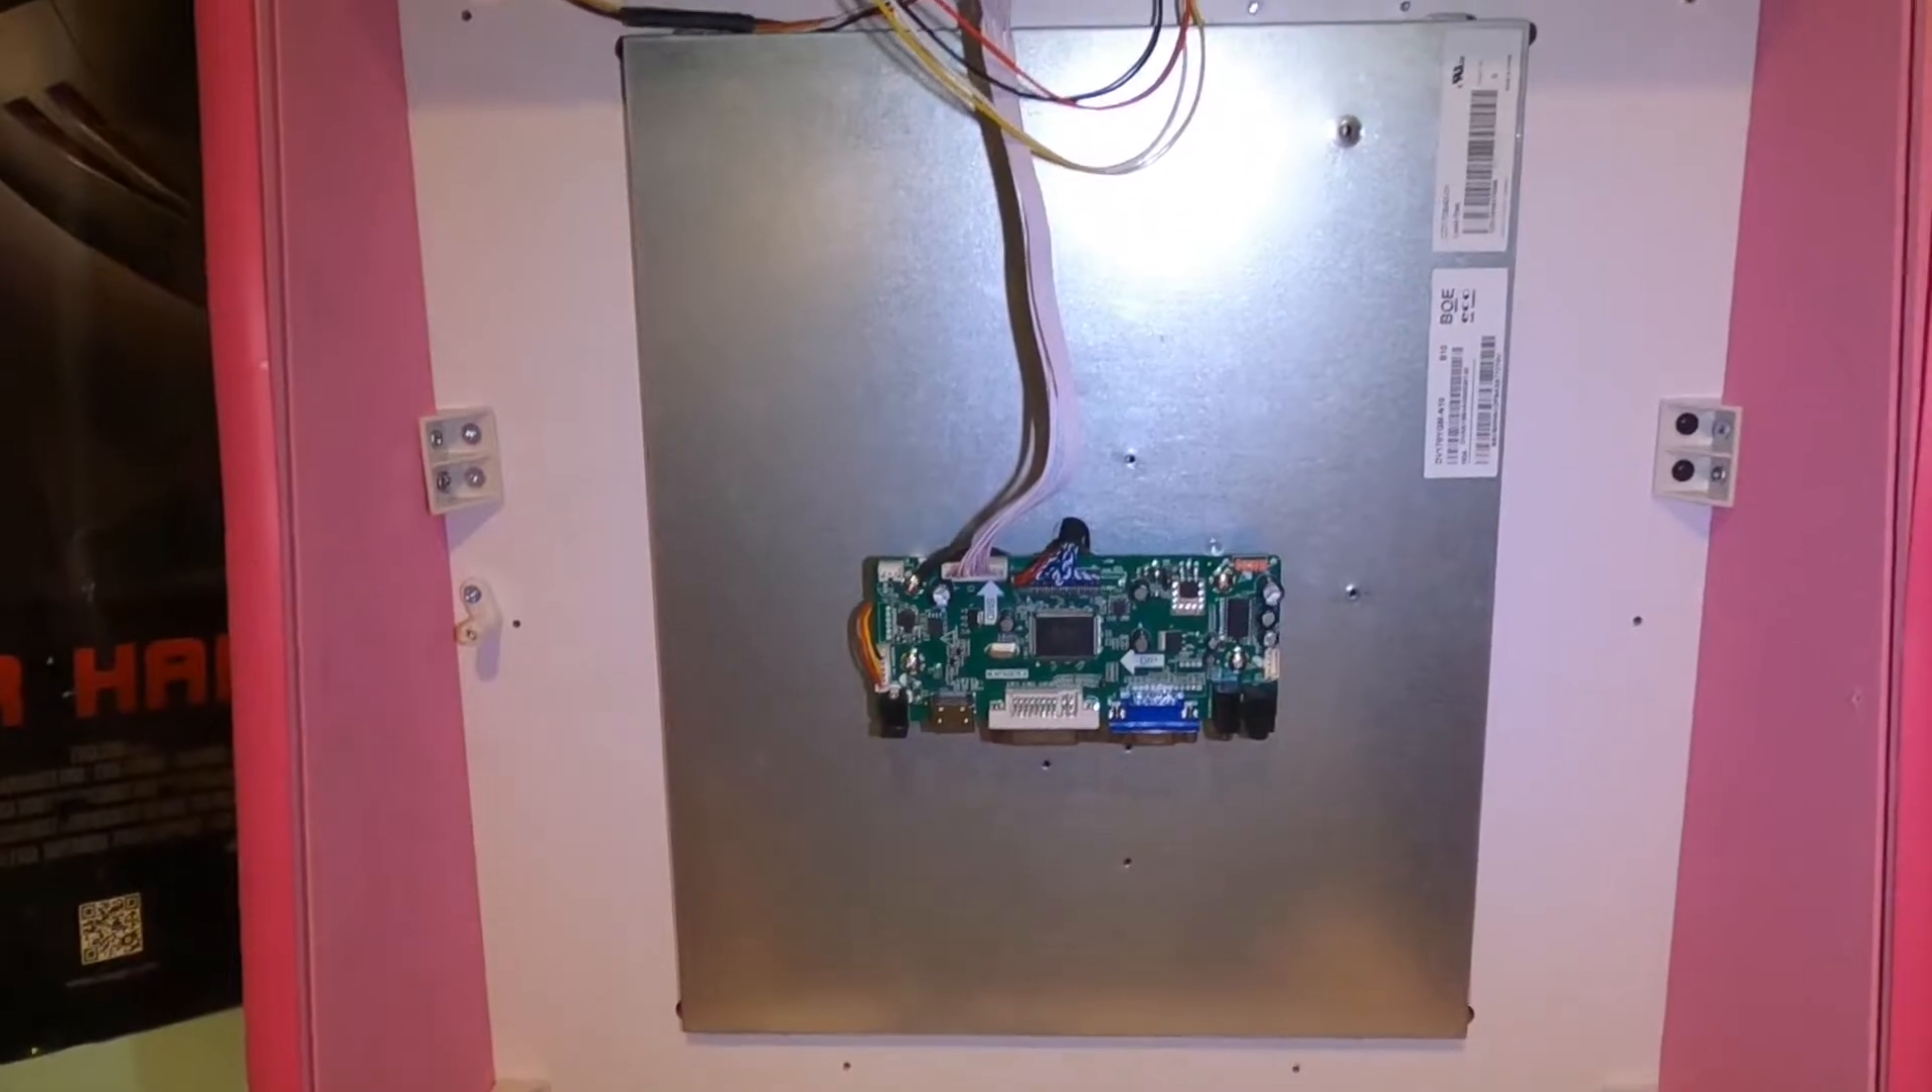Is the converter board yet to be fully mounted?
No.